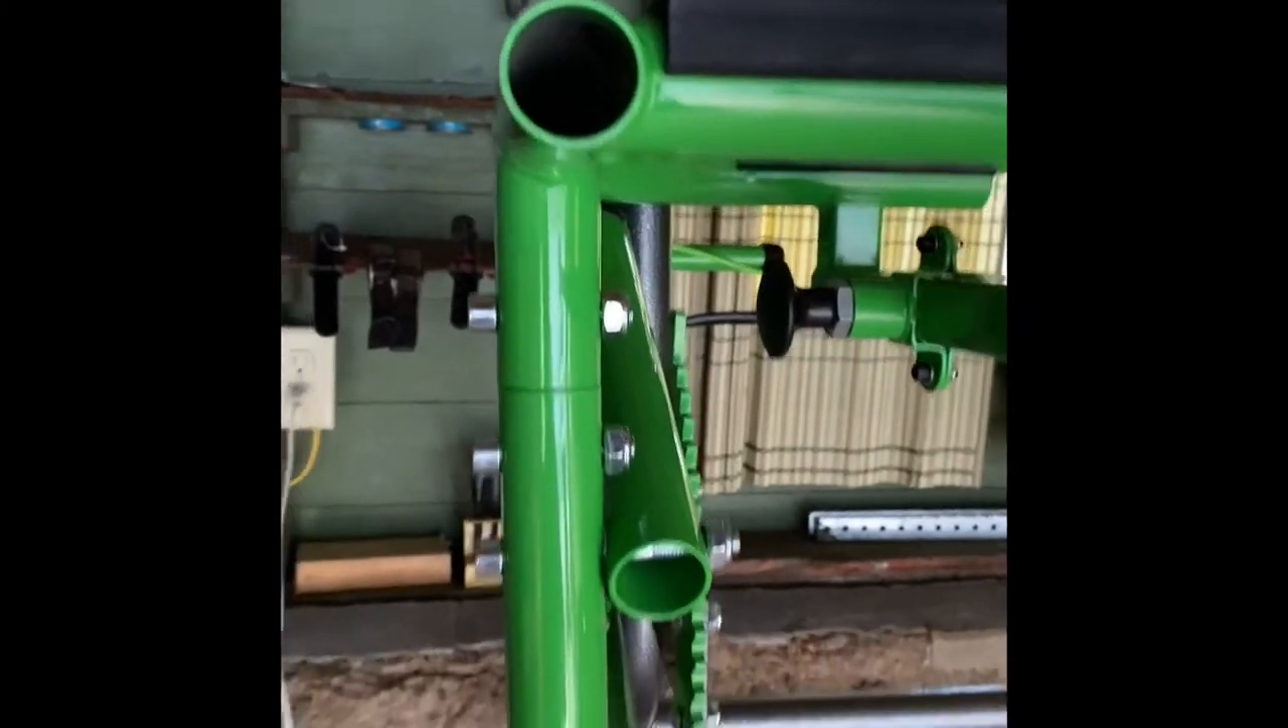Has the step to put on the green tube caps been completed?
No.